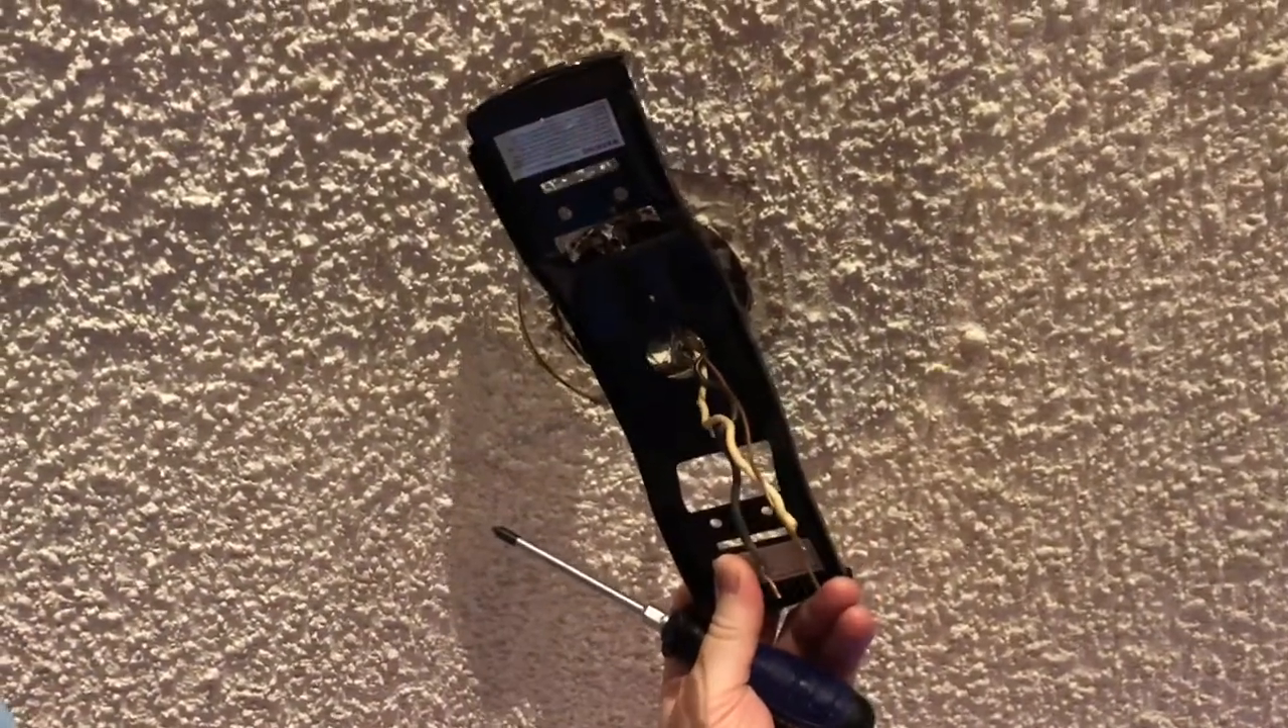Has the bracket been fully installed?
No.